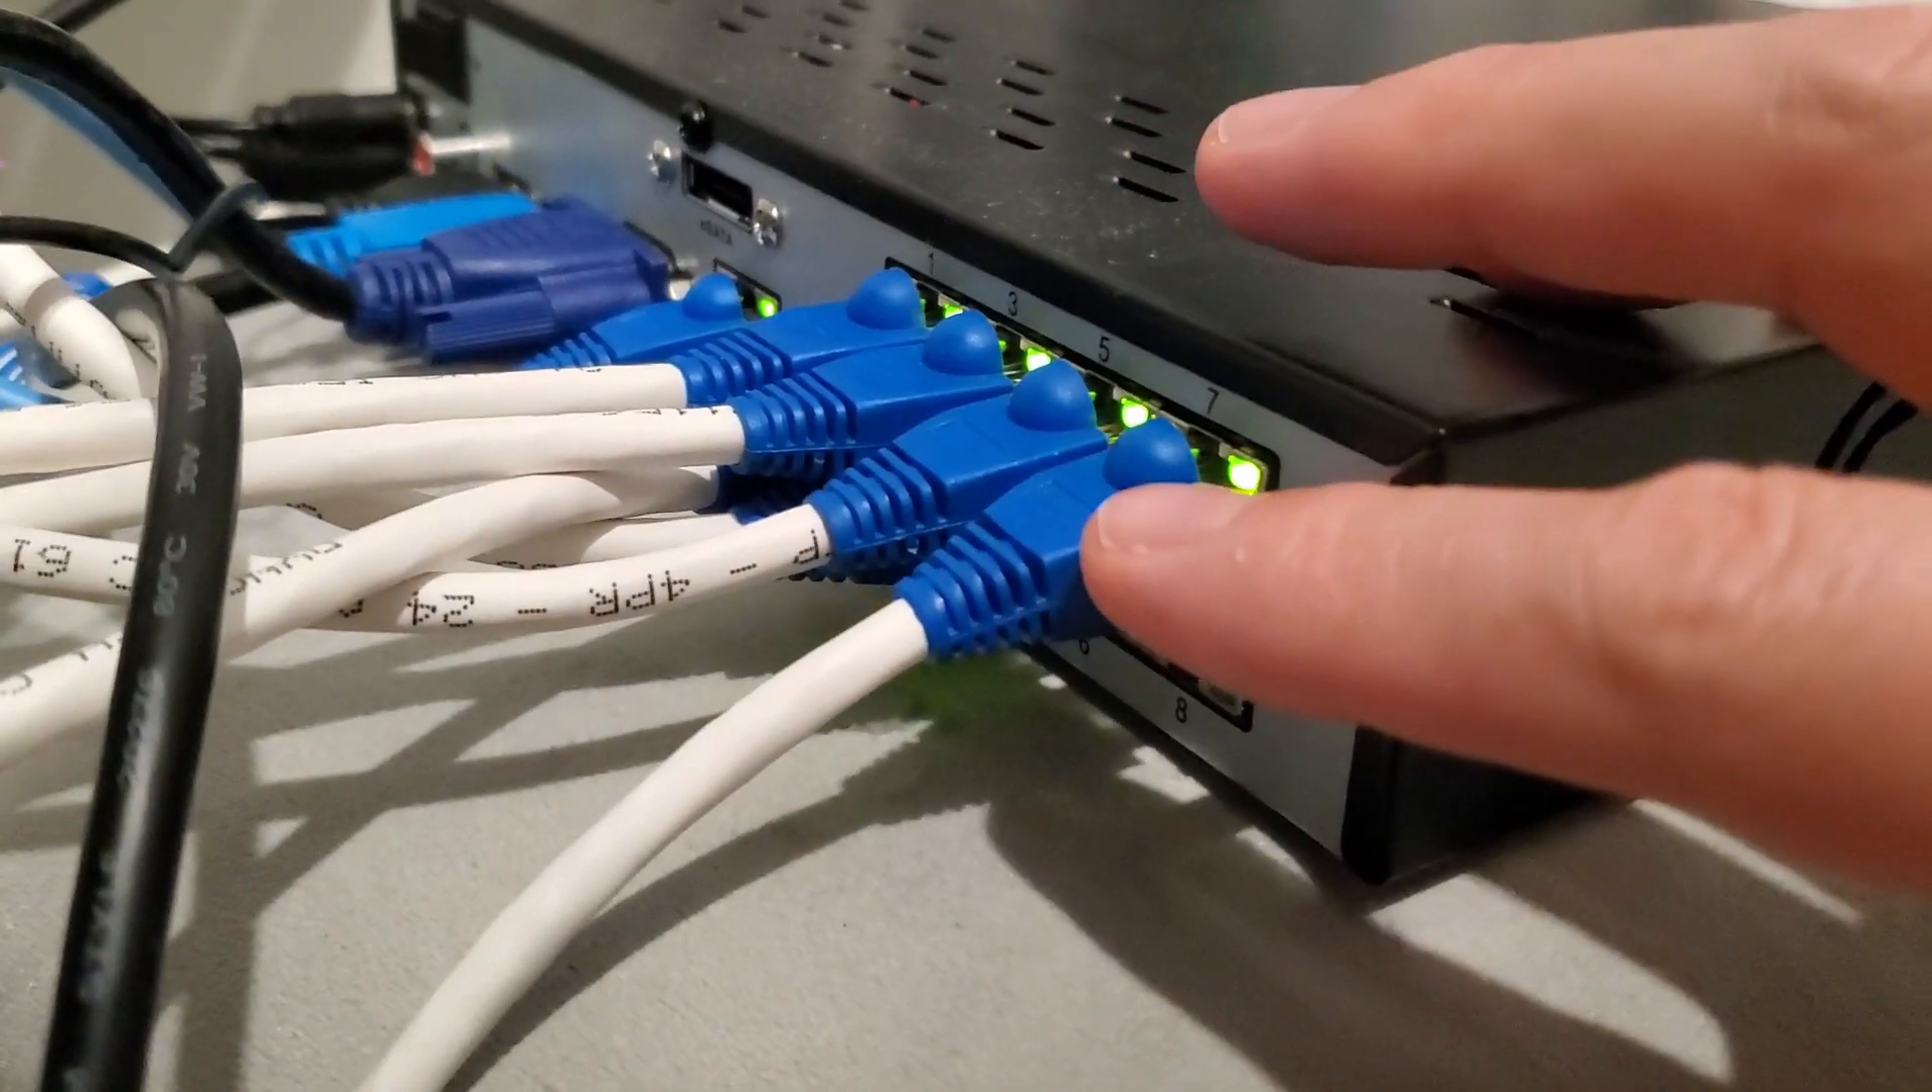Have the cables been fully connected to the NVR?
Yes.